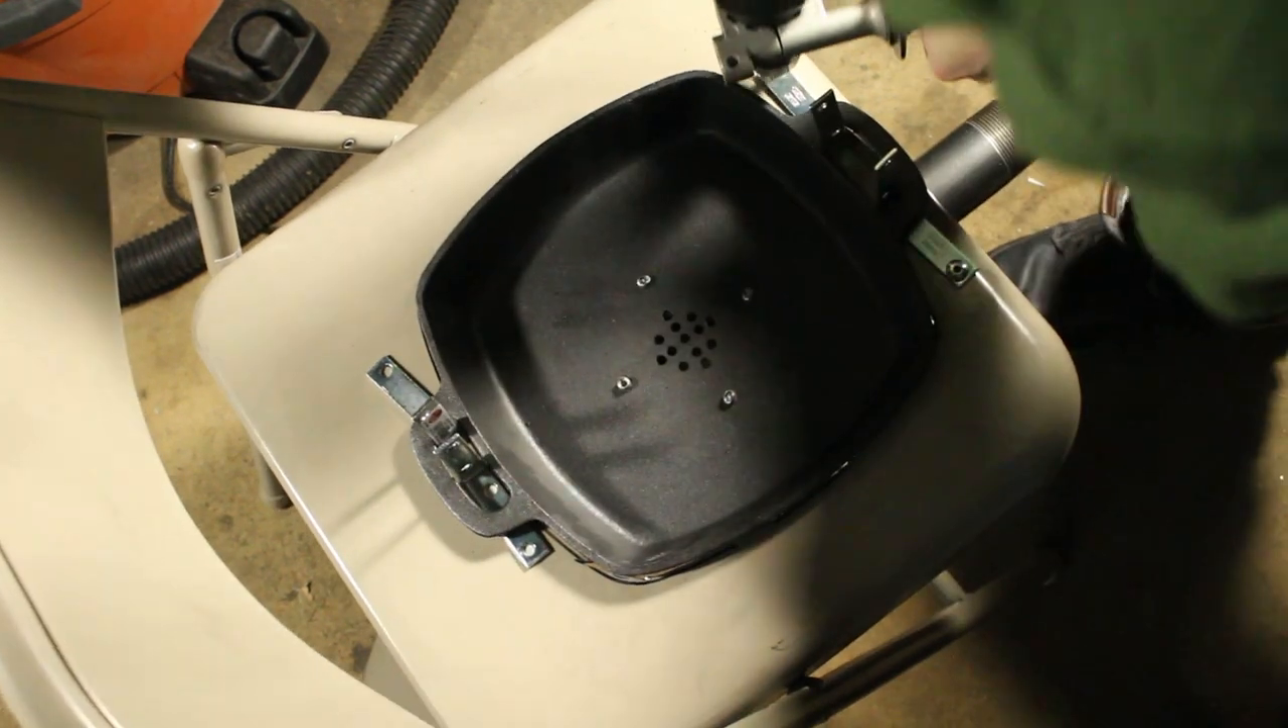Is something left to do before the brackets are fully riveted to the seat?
Yes.